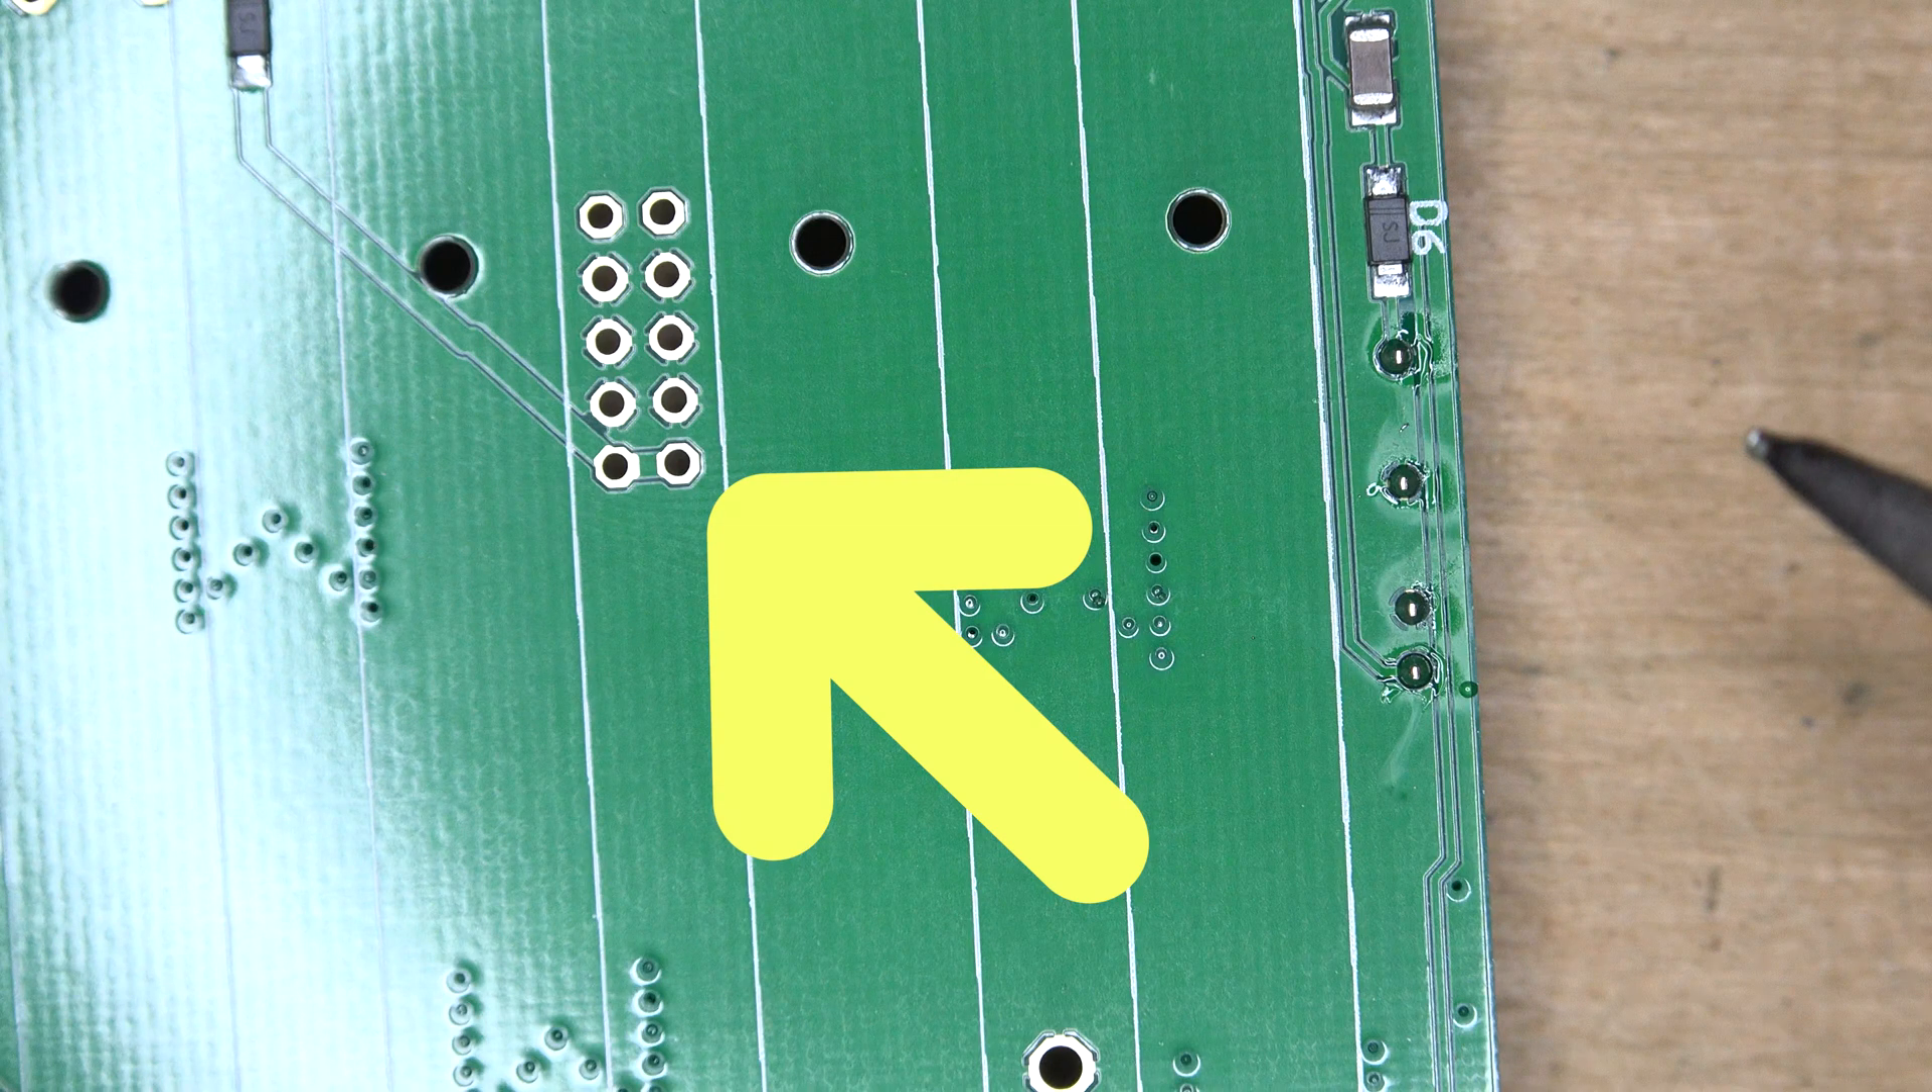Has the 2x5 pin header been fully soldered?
No.